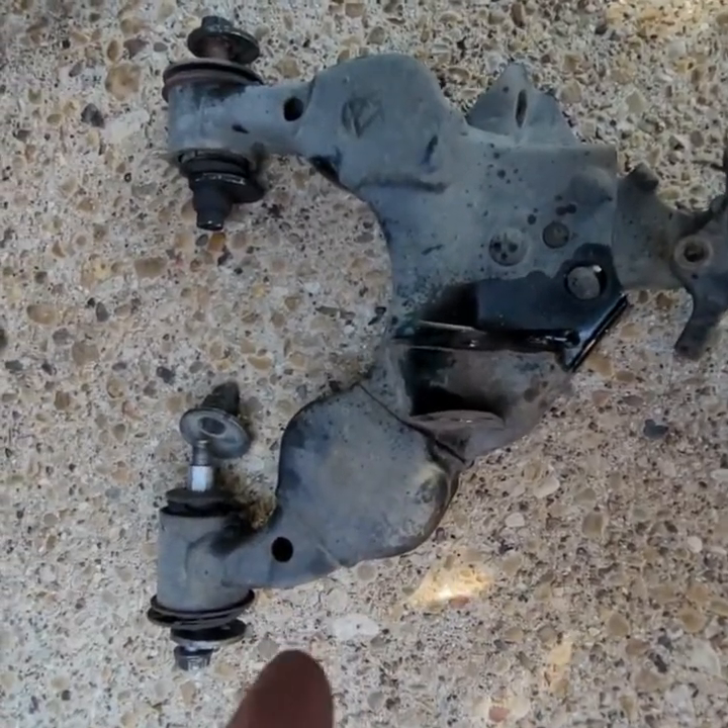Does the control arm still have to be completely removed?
No.